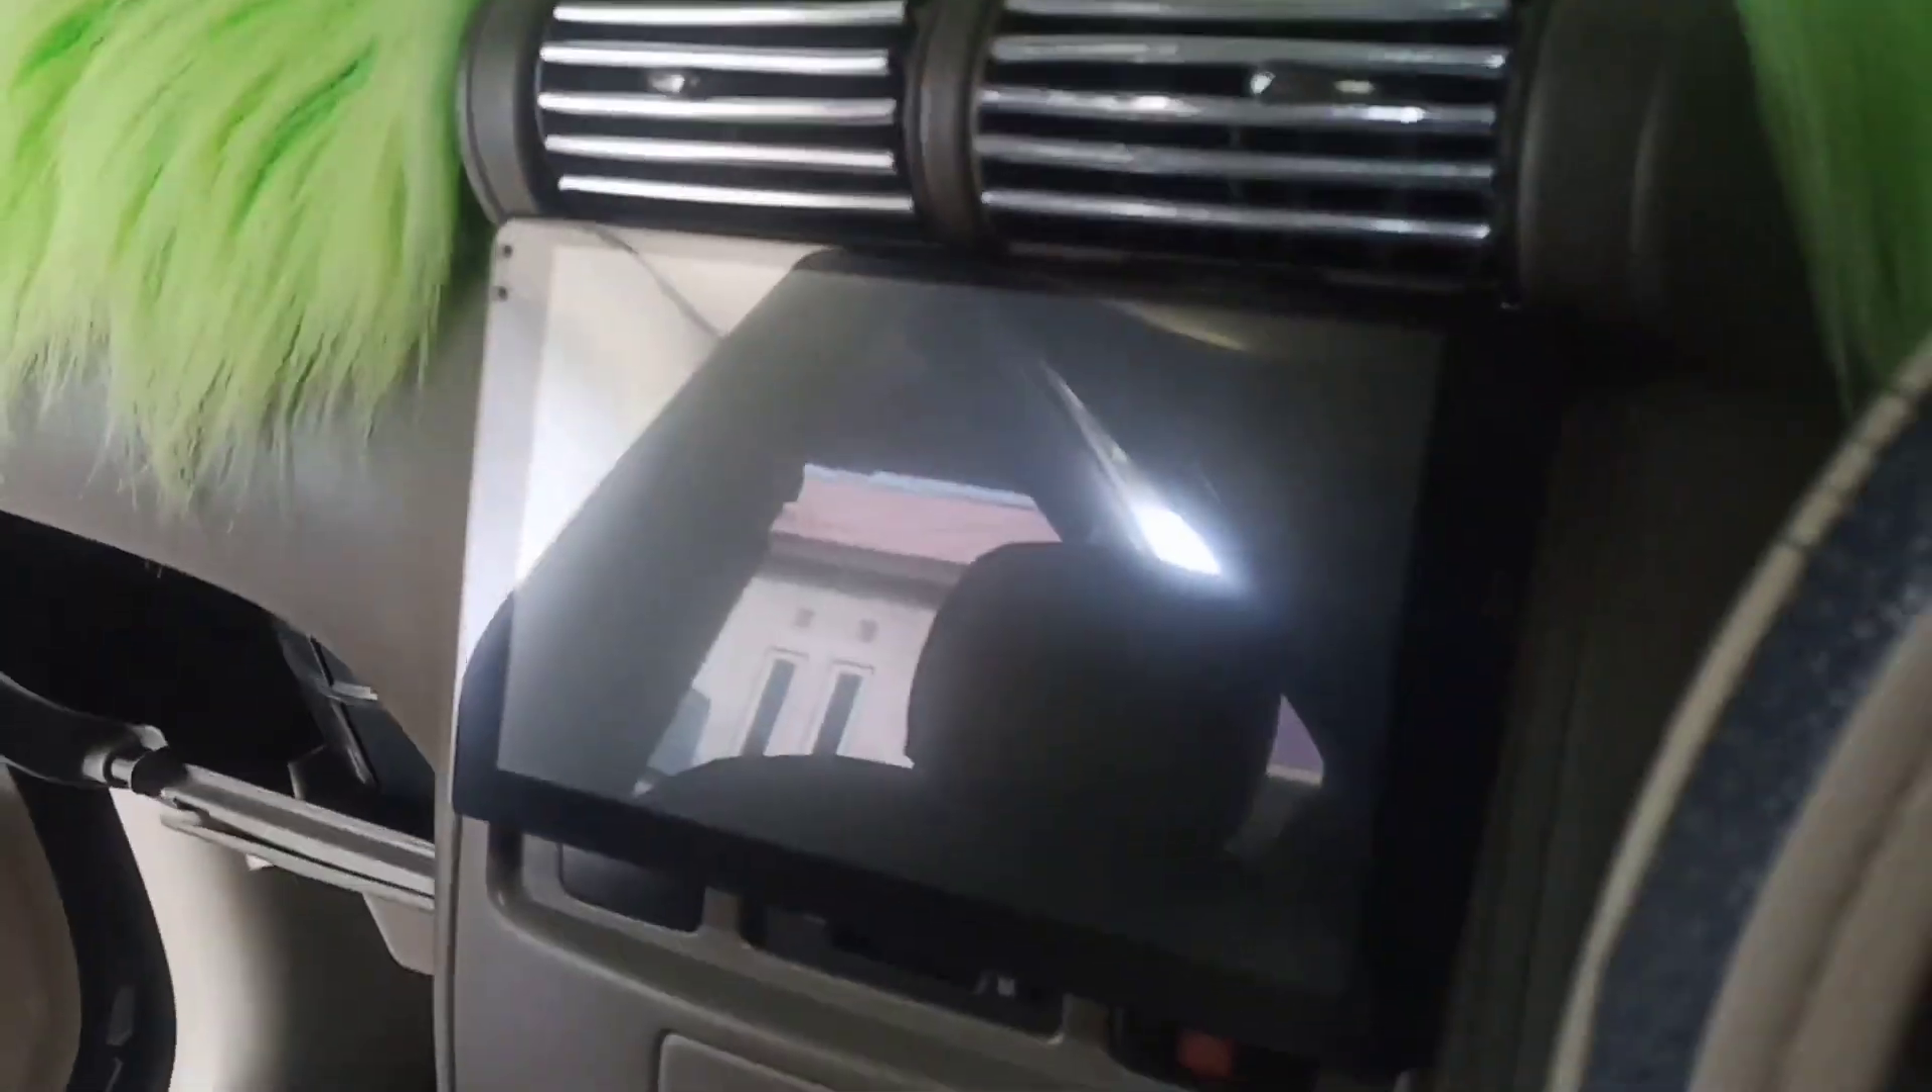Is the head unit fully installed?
Yes.